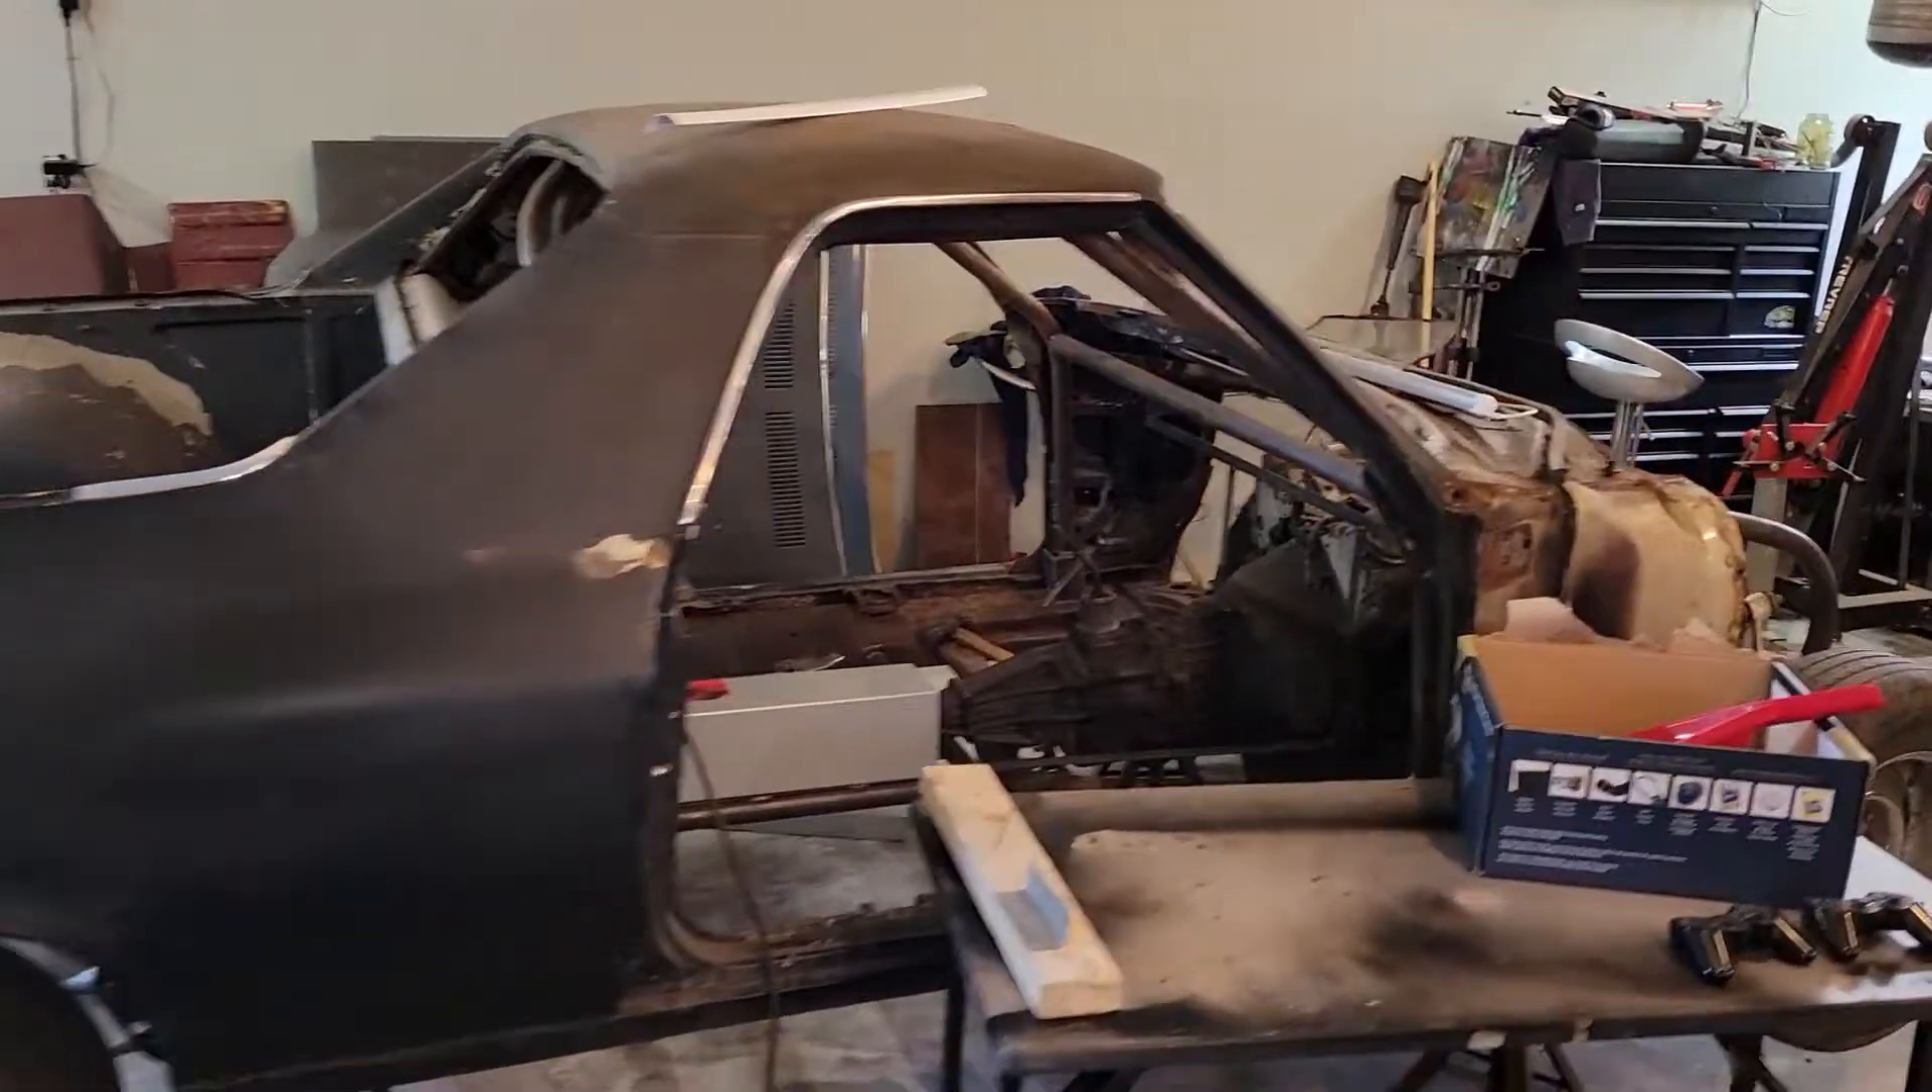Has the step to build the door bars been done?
No.